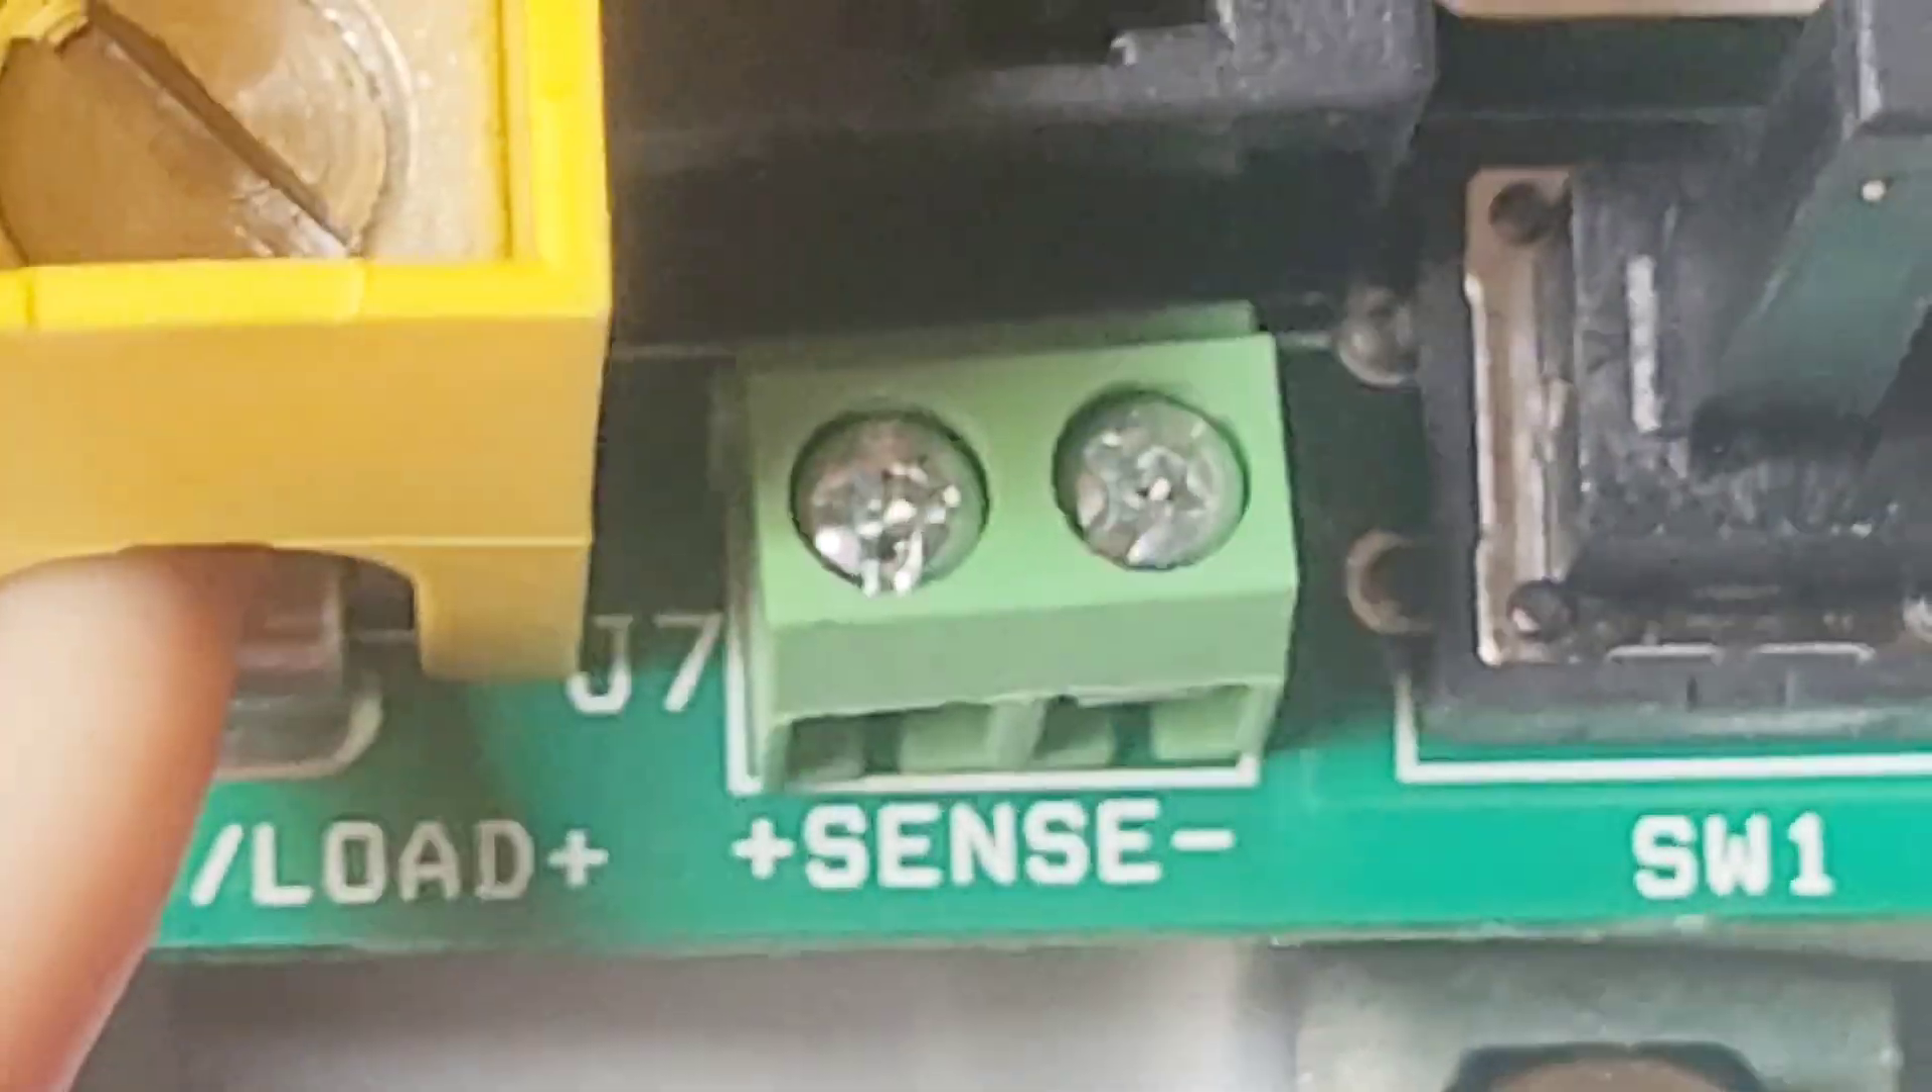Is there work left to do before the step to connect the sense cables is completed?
Yes.